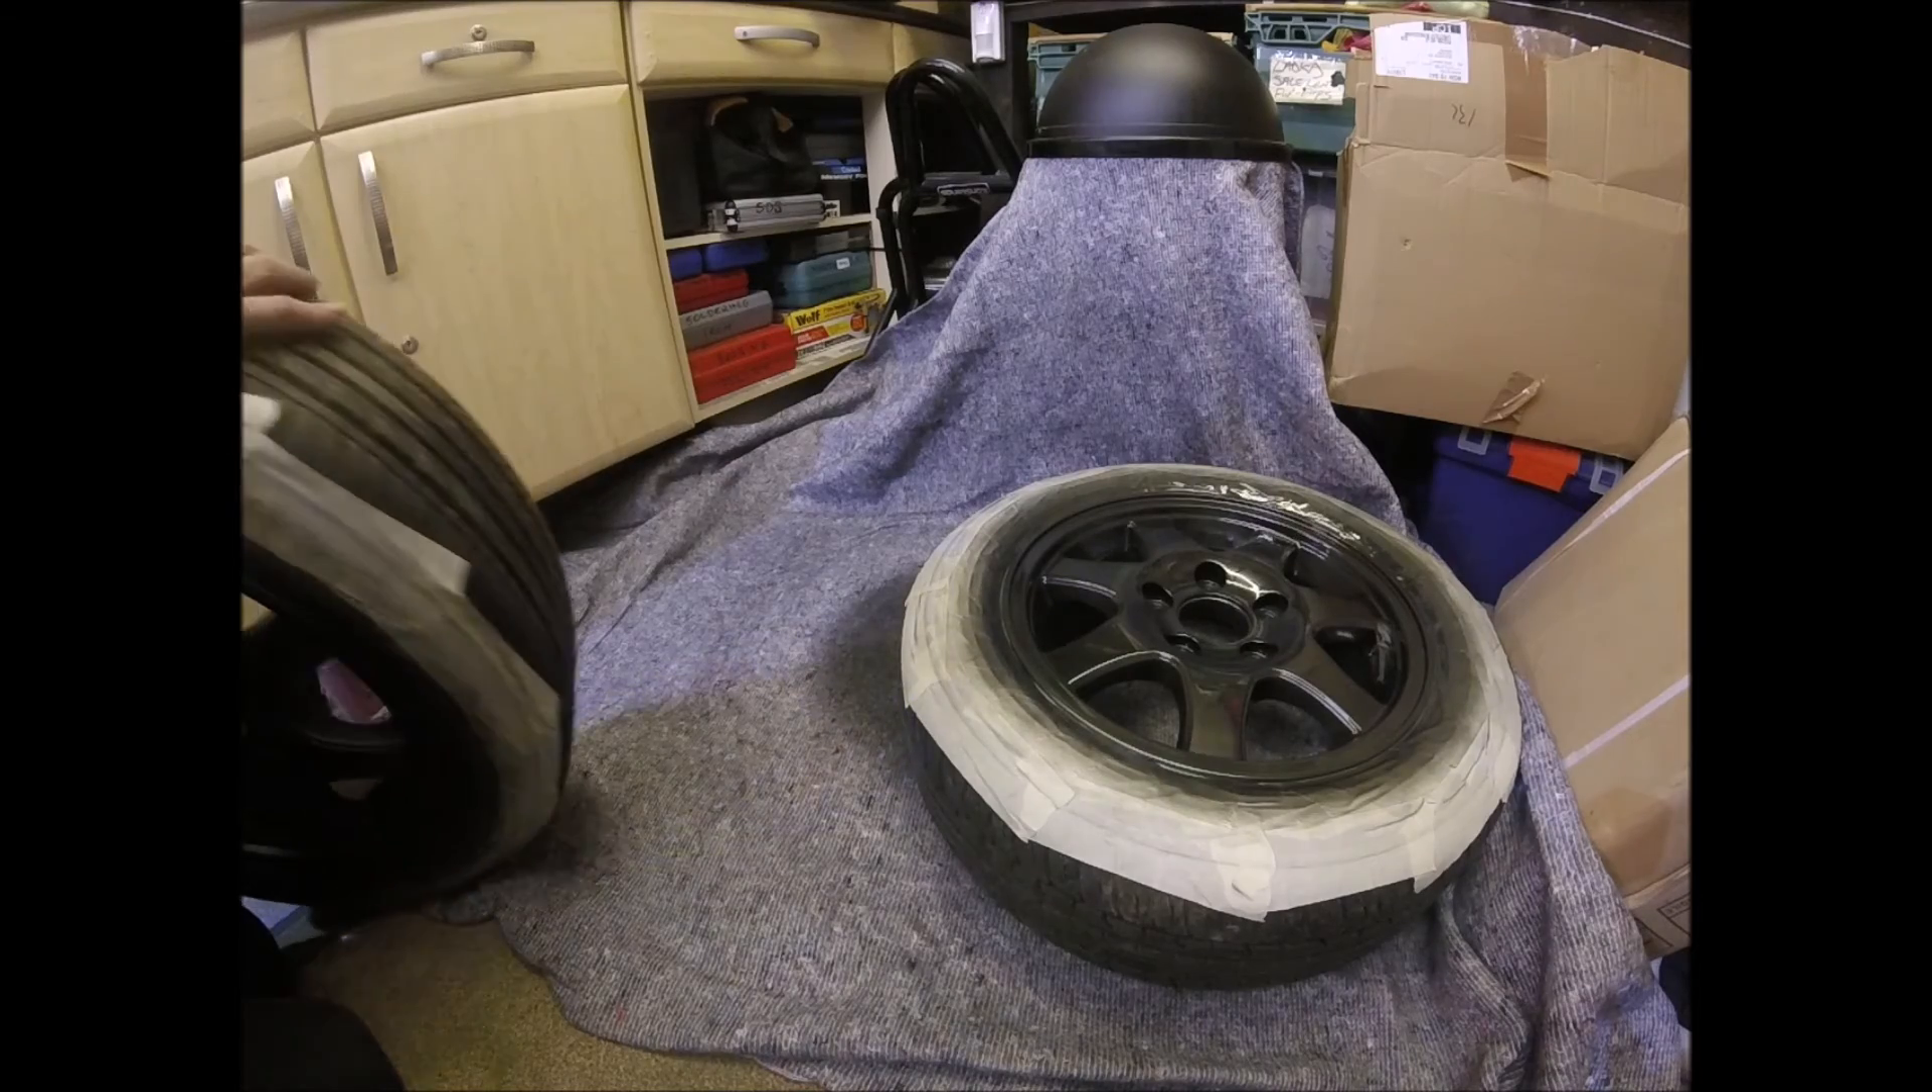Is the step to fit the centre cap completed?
No.